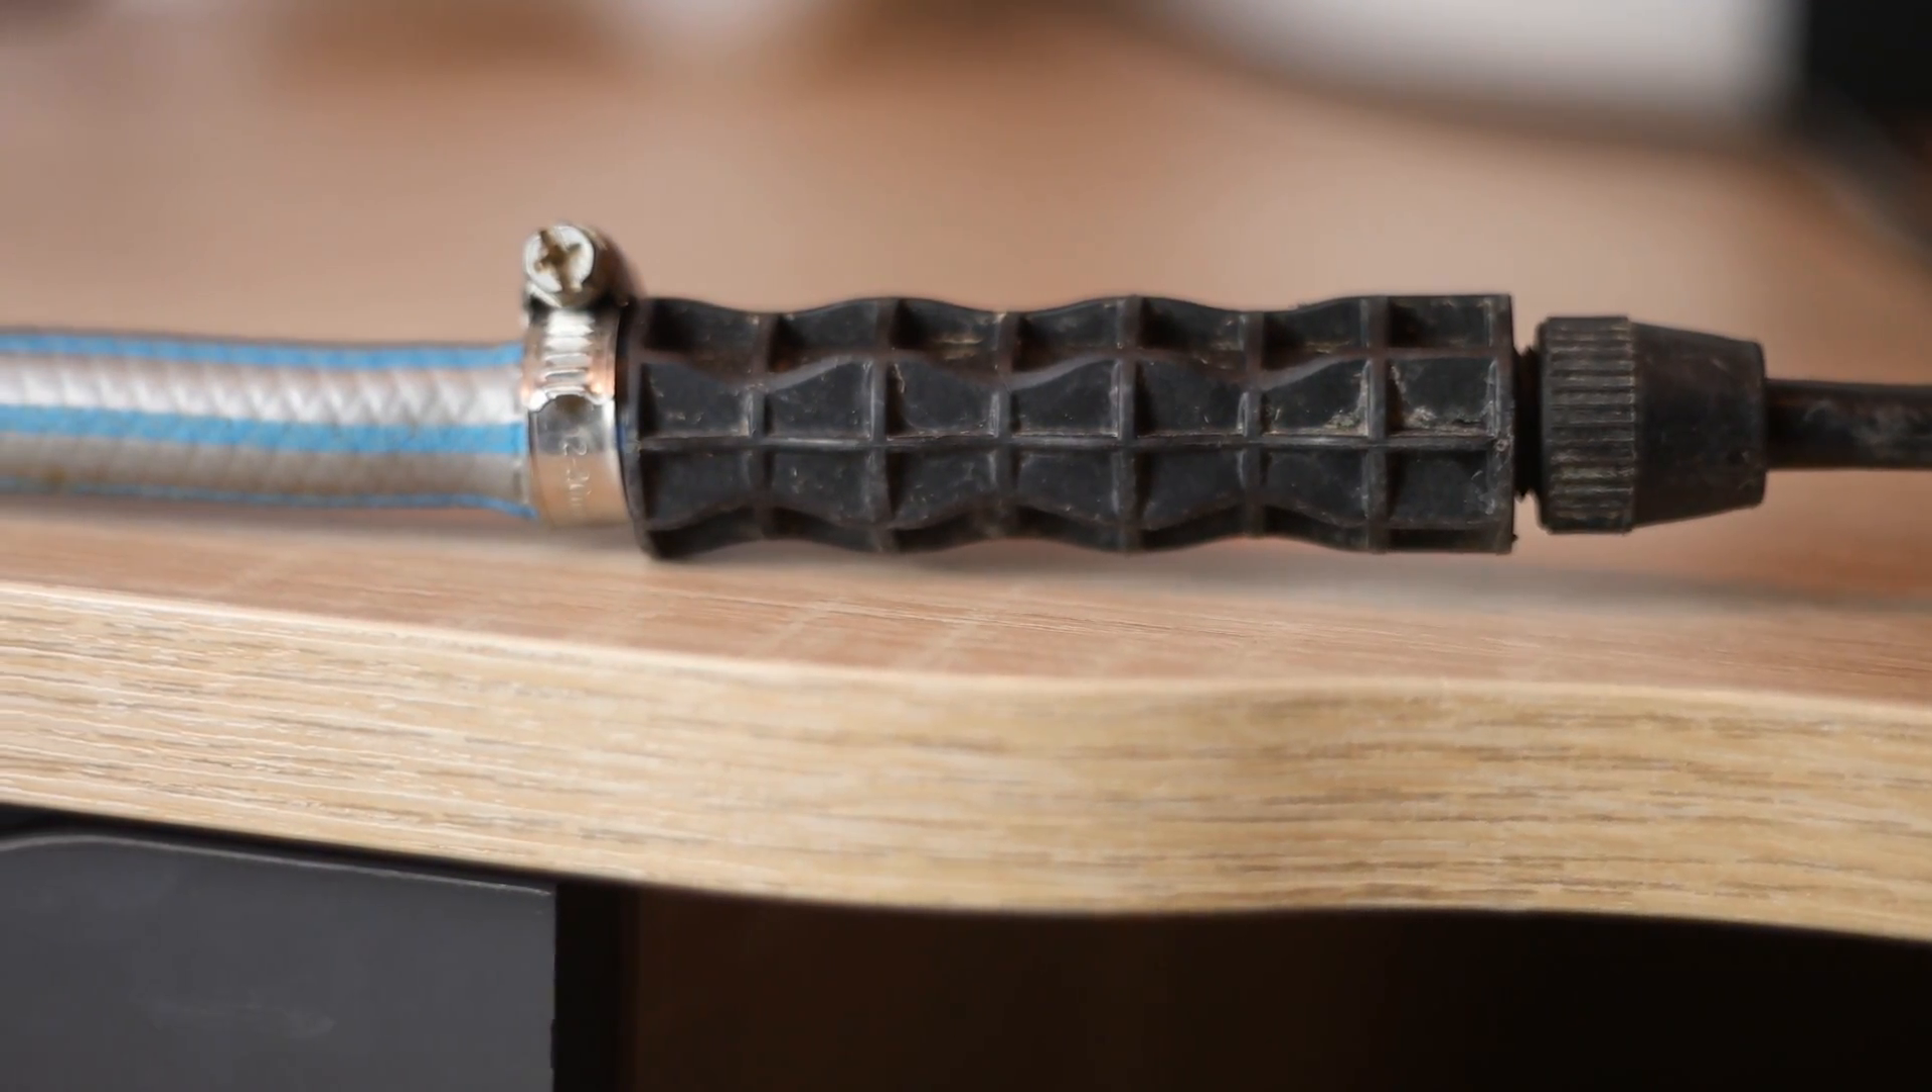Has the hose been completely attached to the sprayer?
Yes.